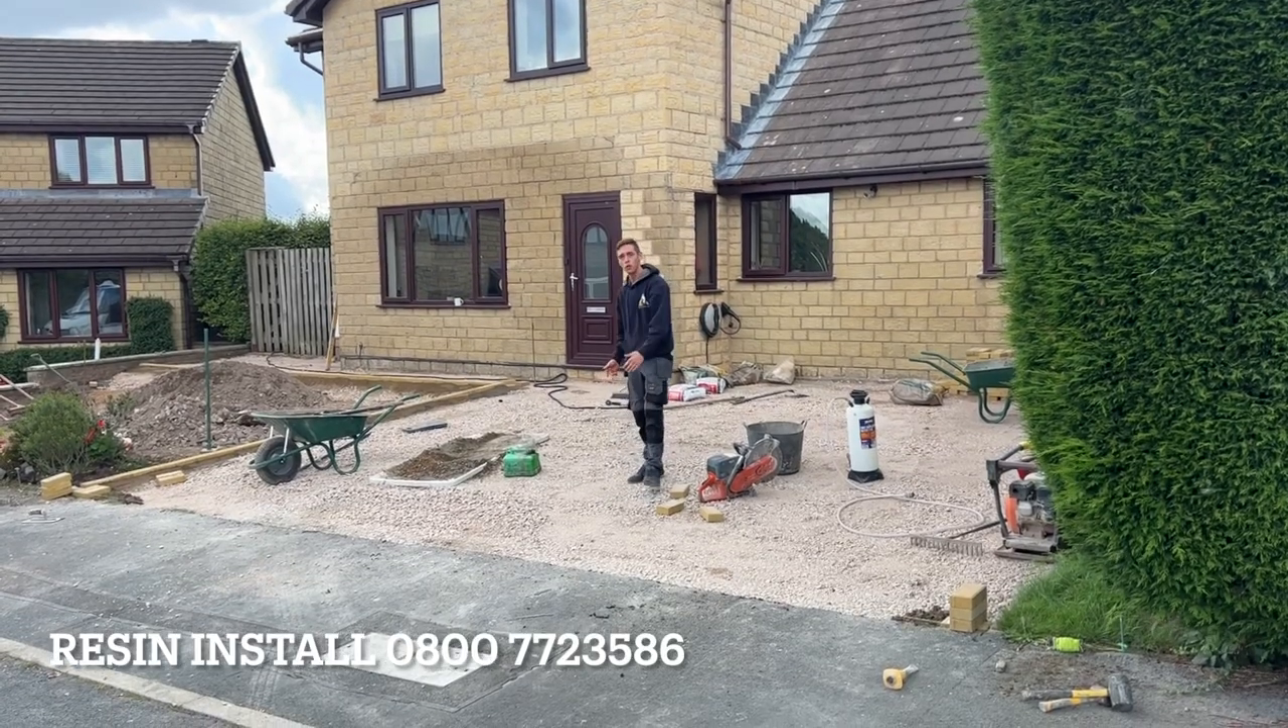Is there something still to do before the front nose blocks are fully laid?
Yes.